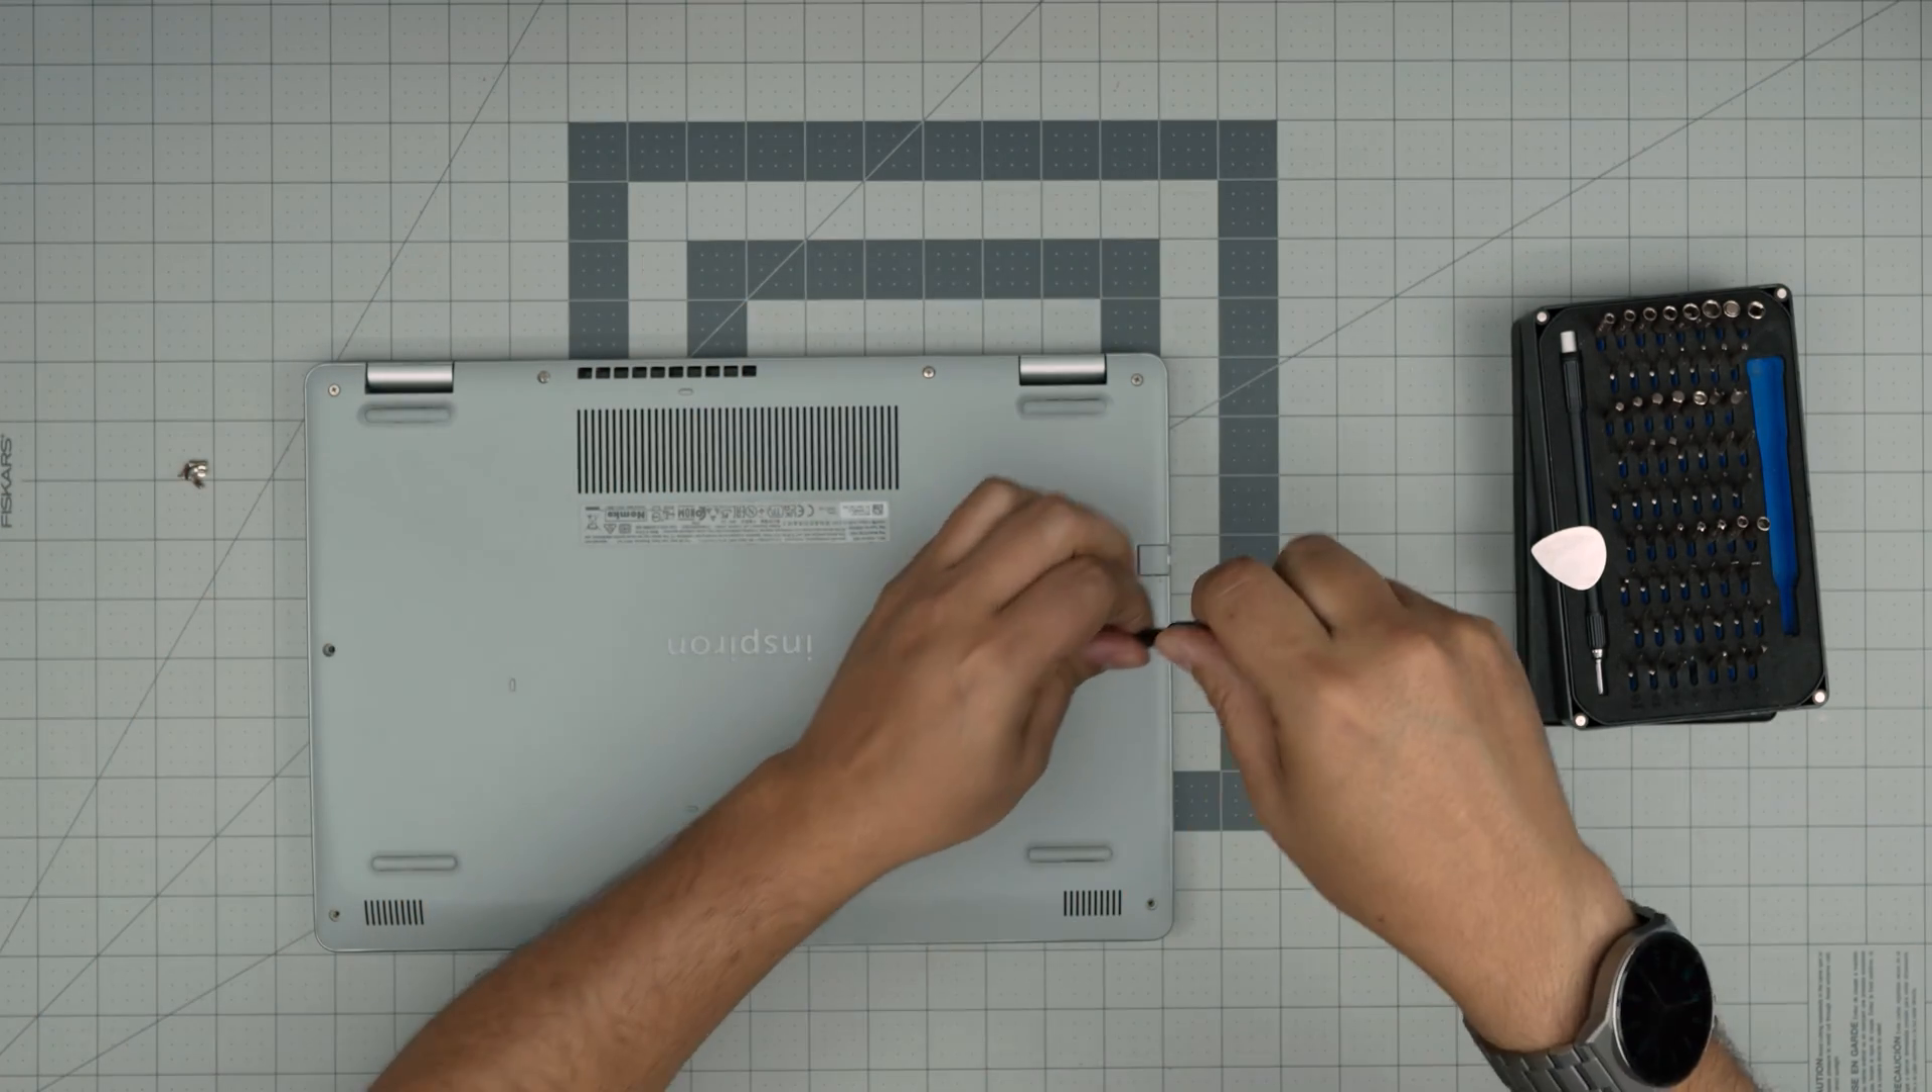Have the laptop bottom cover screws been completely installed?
No.